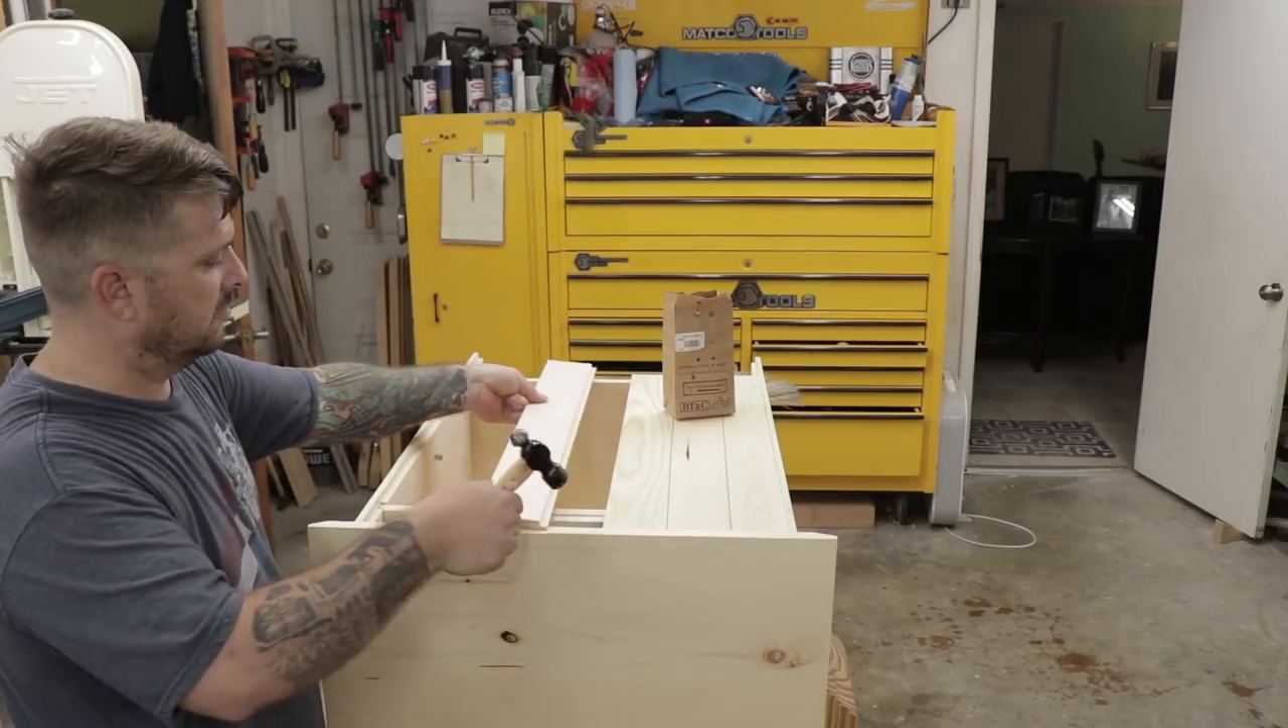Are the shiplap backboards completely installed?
No.